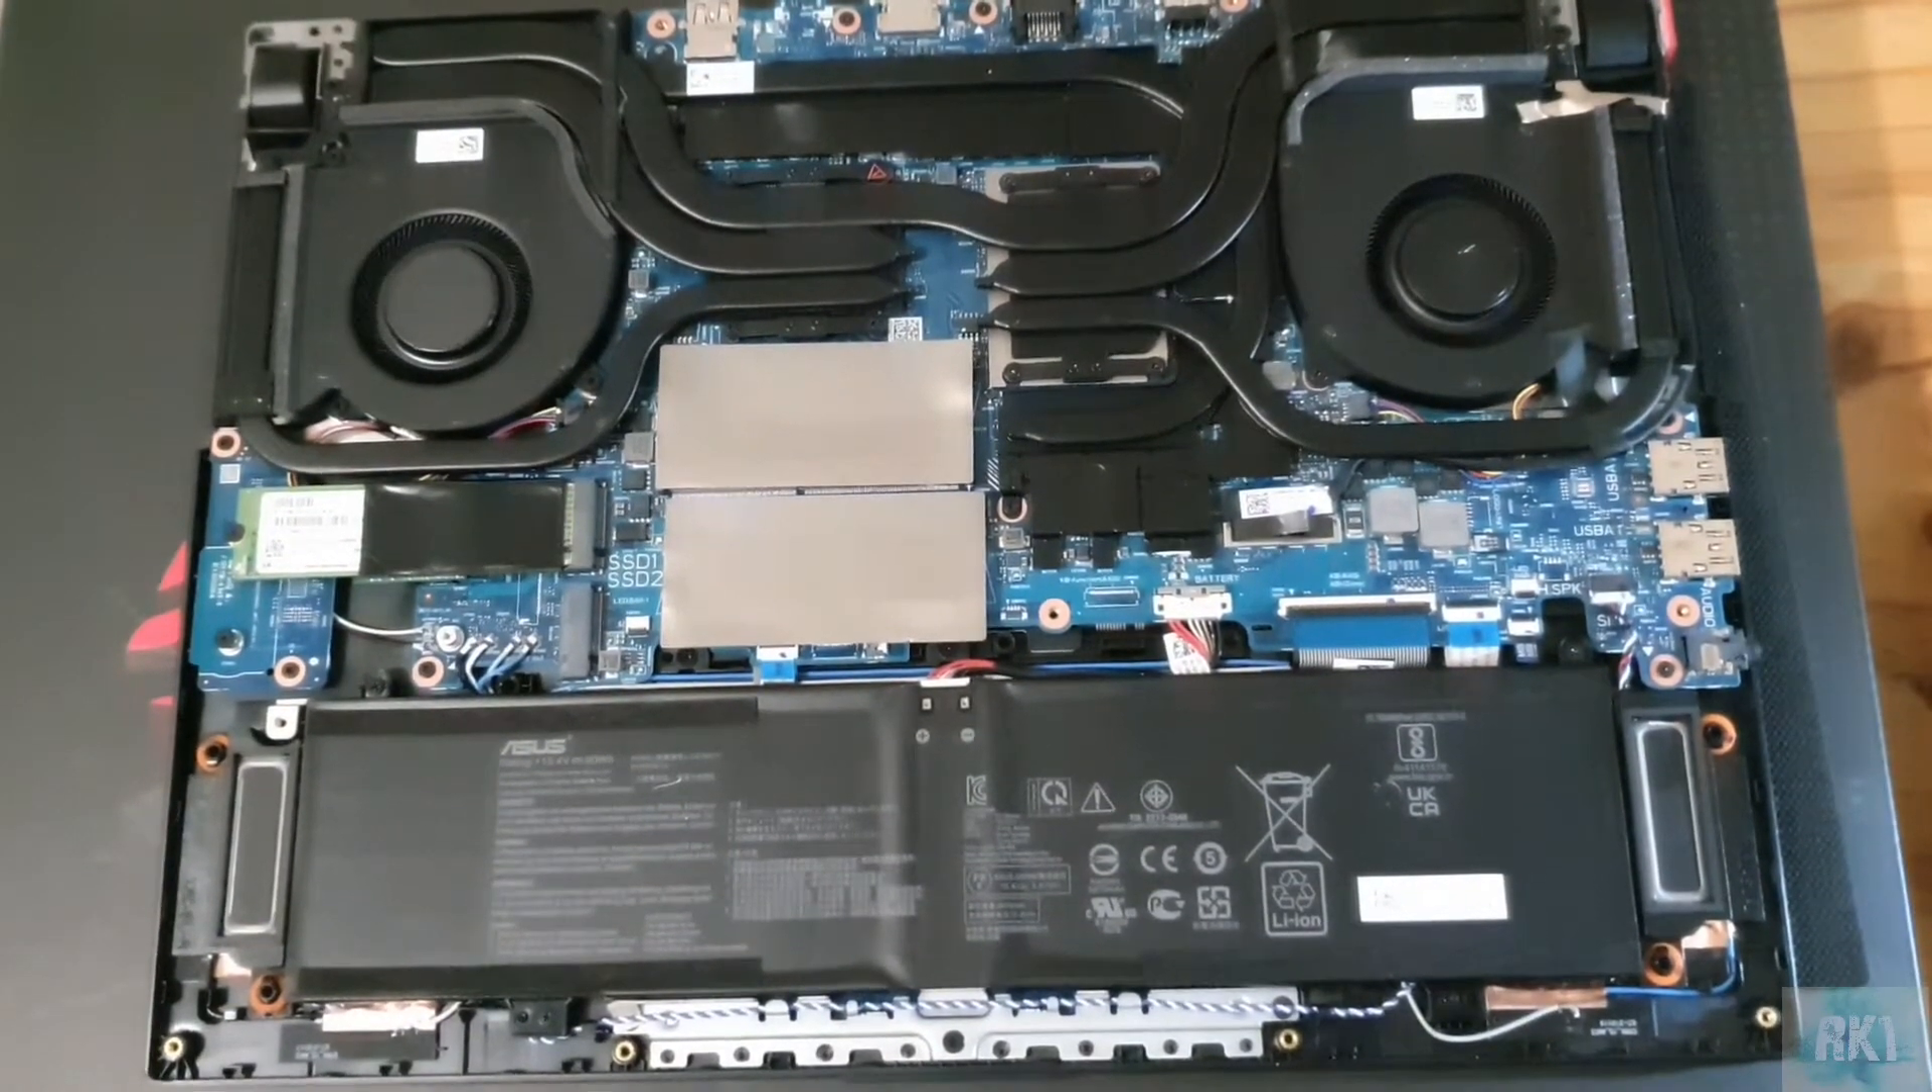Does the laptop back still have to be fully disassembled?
No.